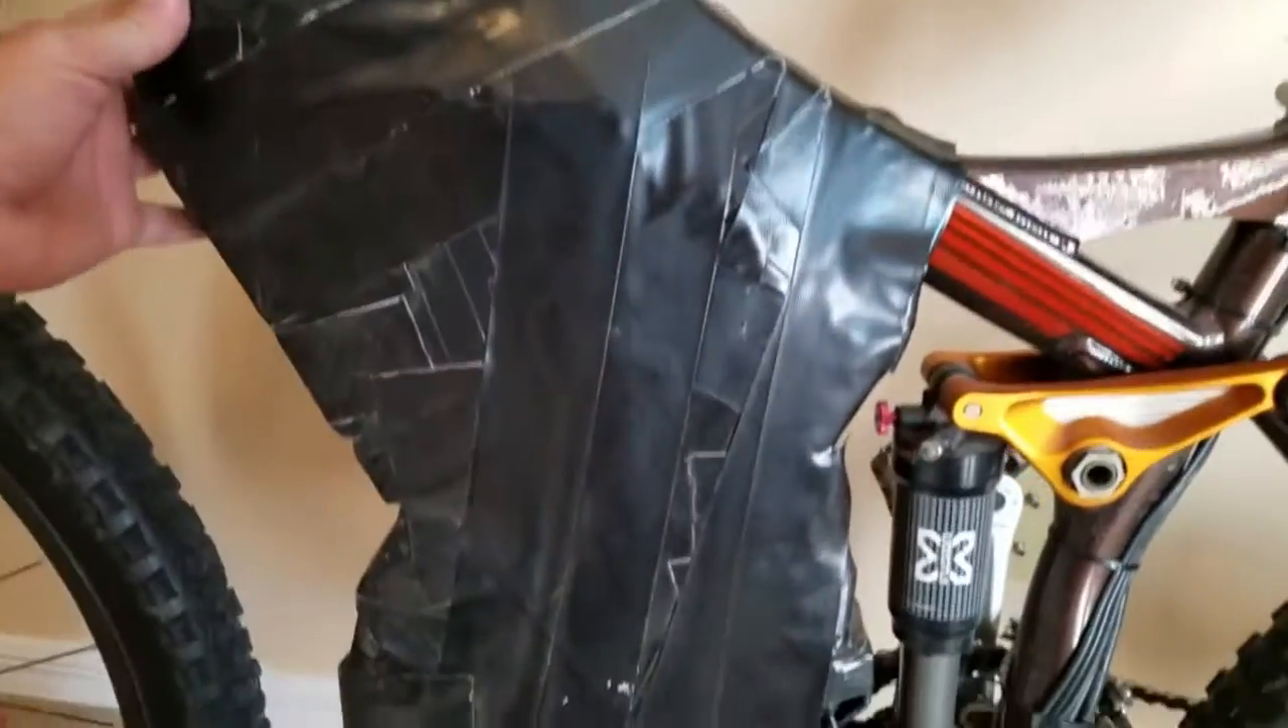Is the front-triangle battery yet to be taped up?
No.